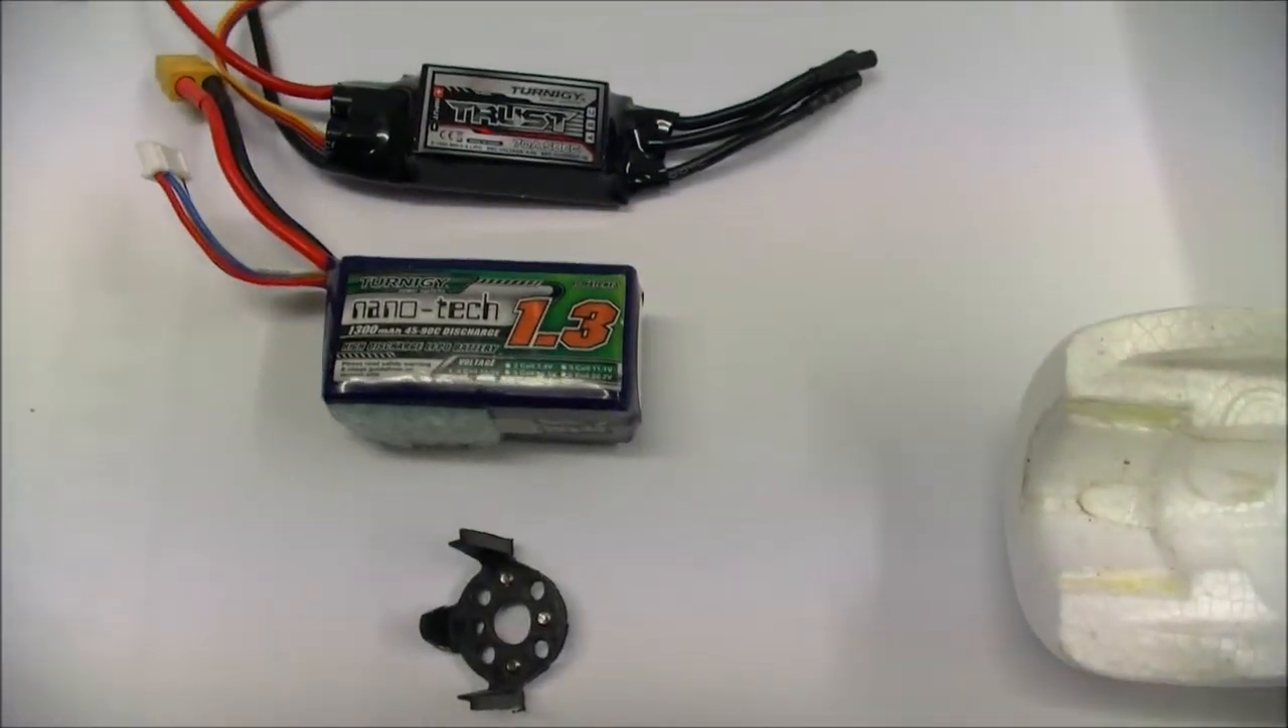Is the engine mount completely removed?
Yes.